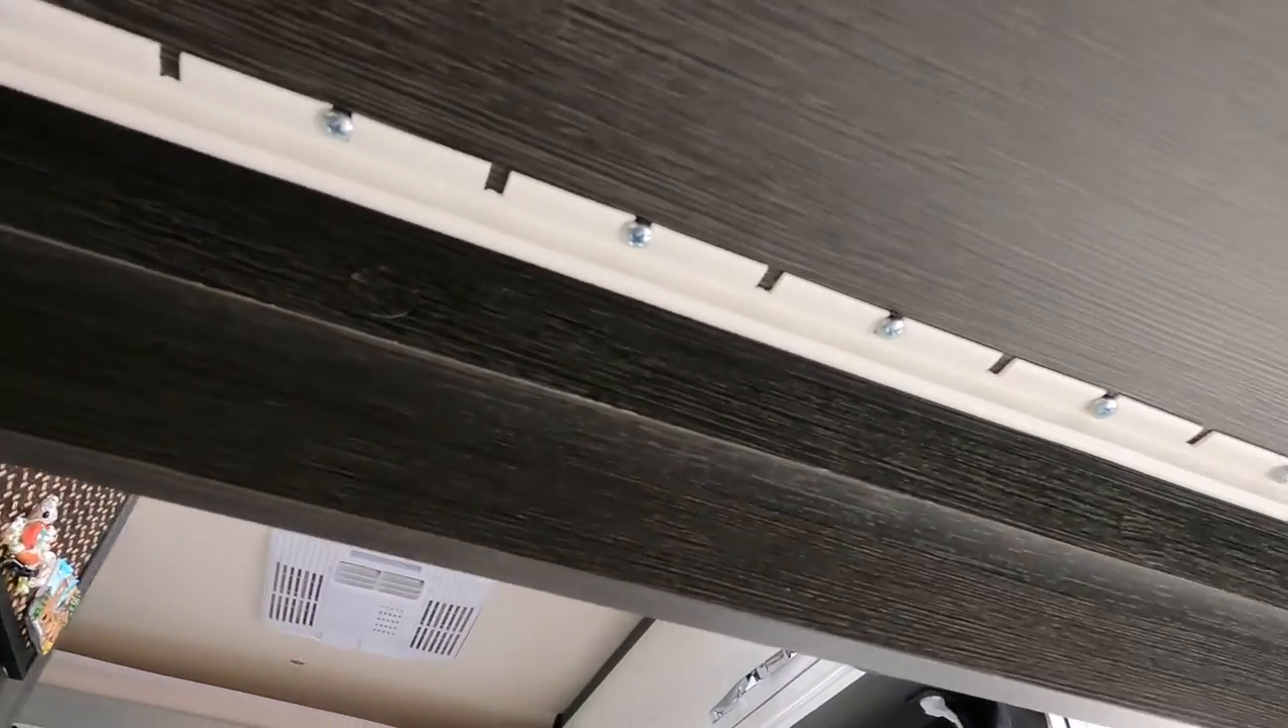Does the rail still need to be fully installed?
No.